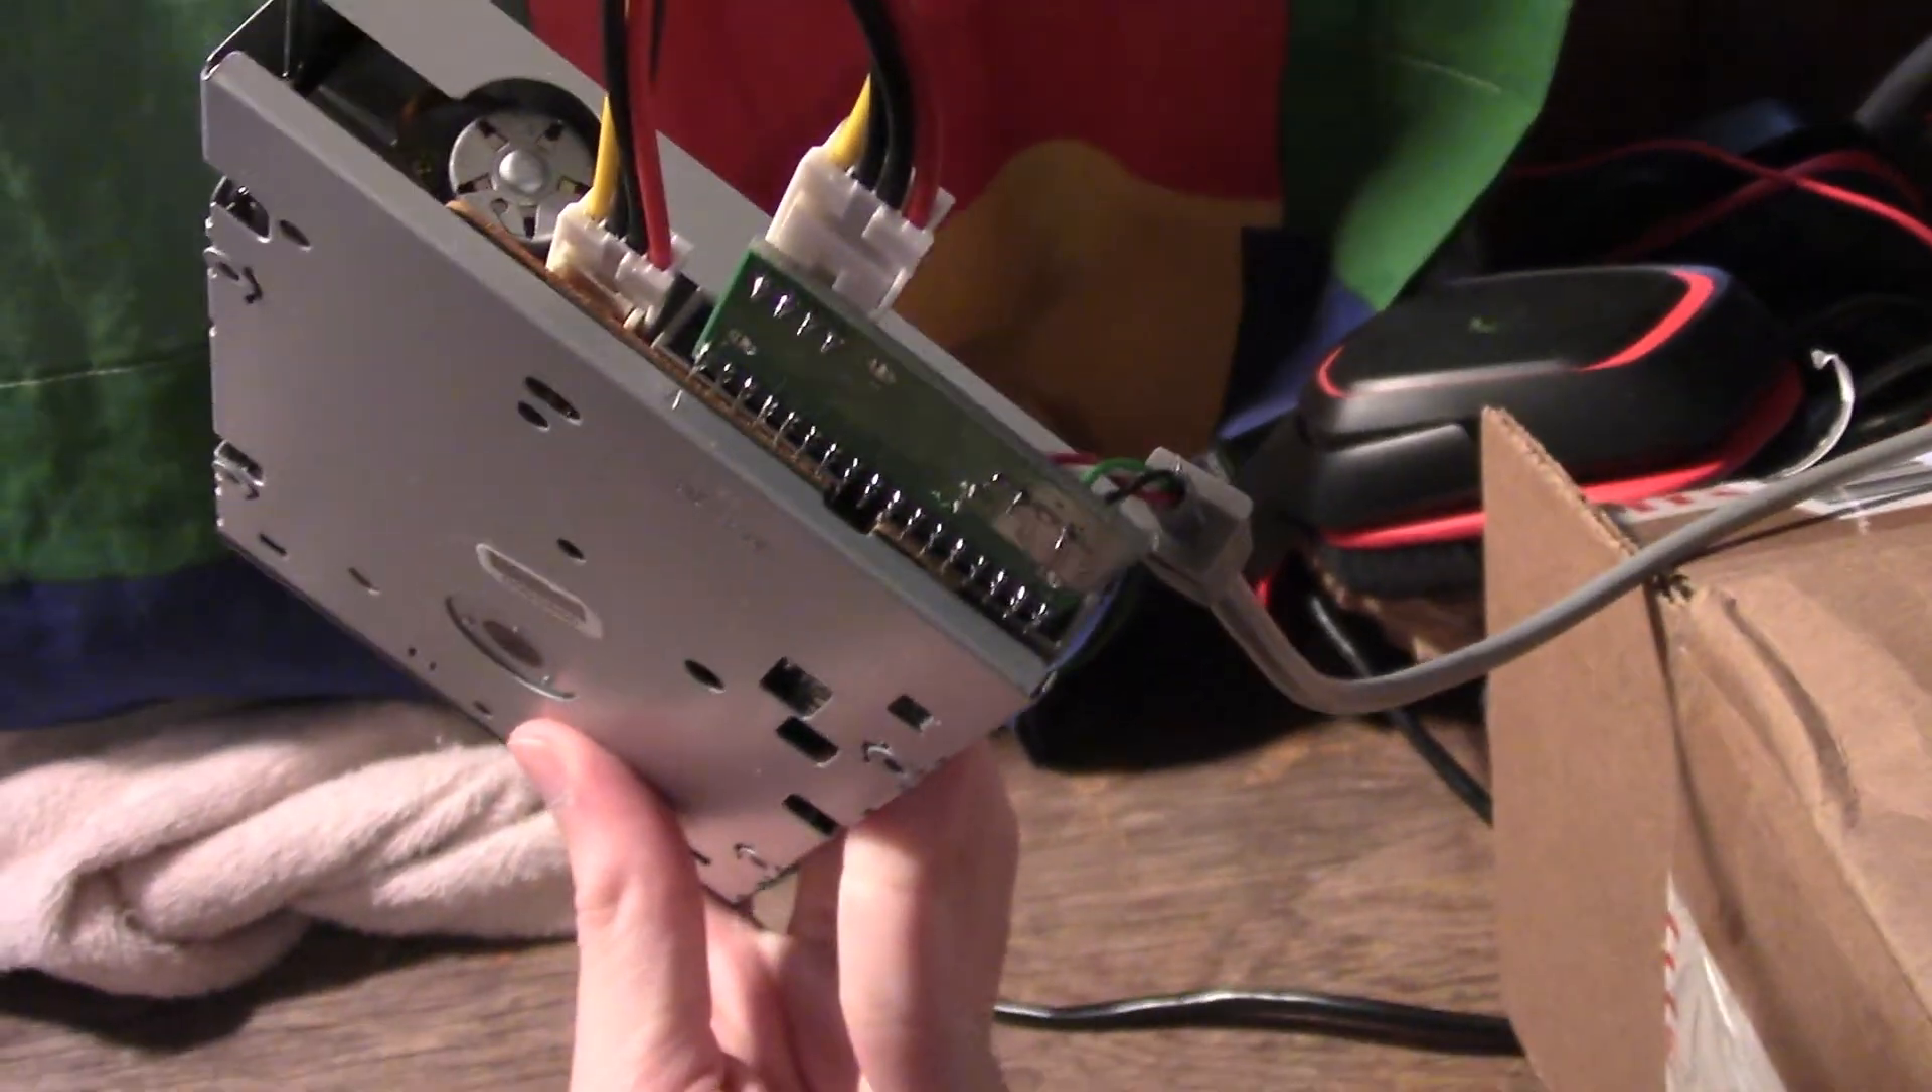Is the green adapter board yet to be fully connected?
No.